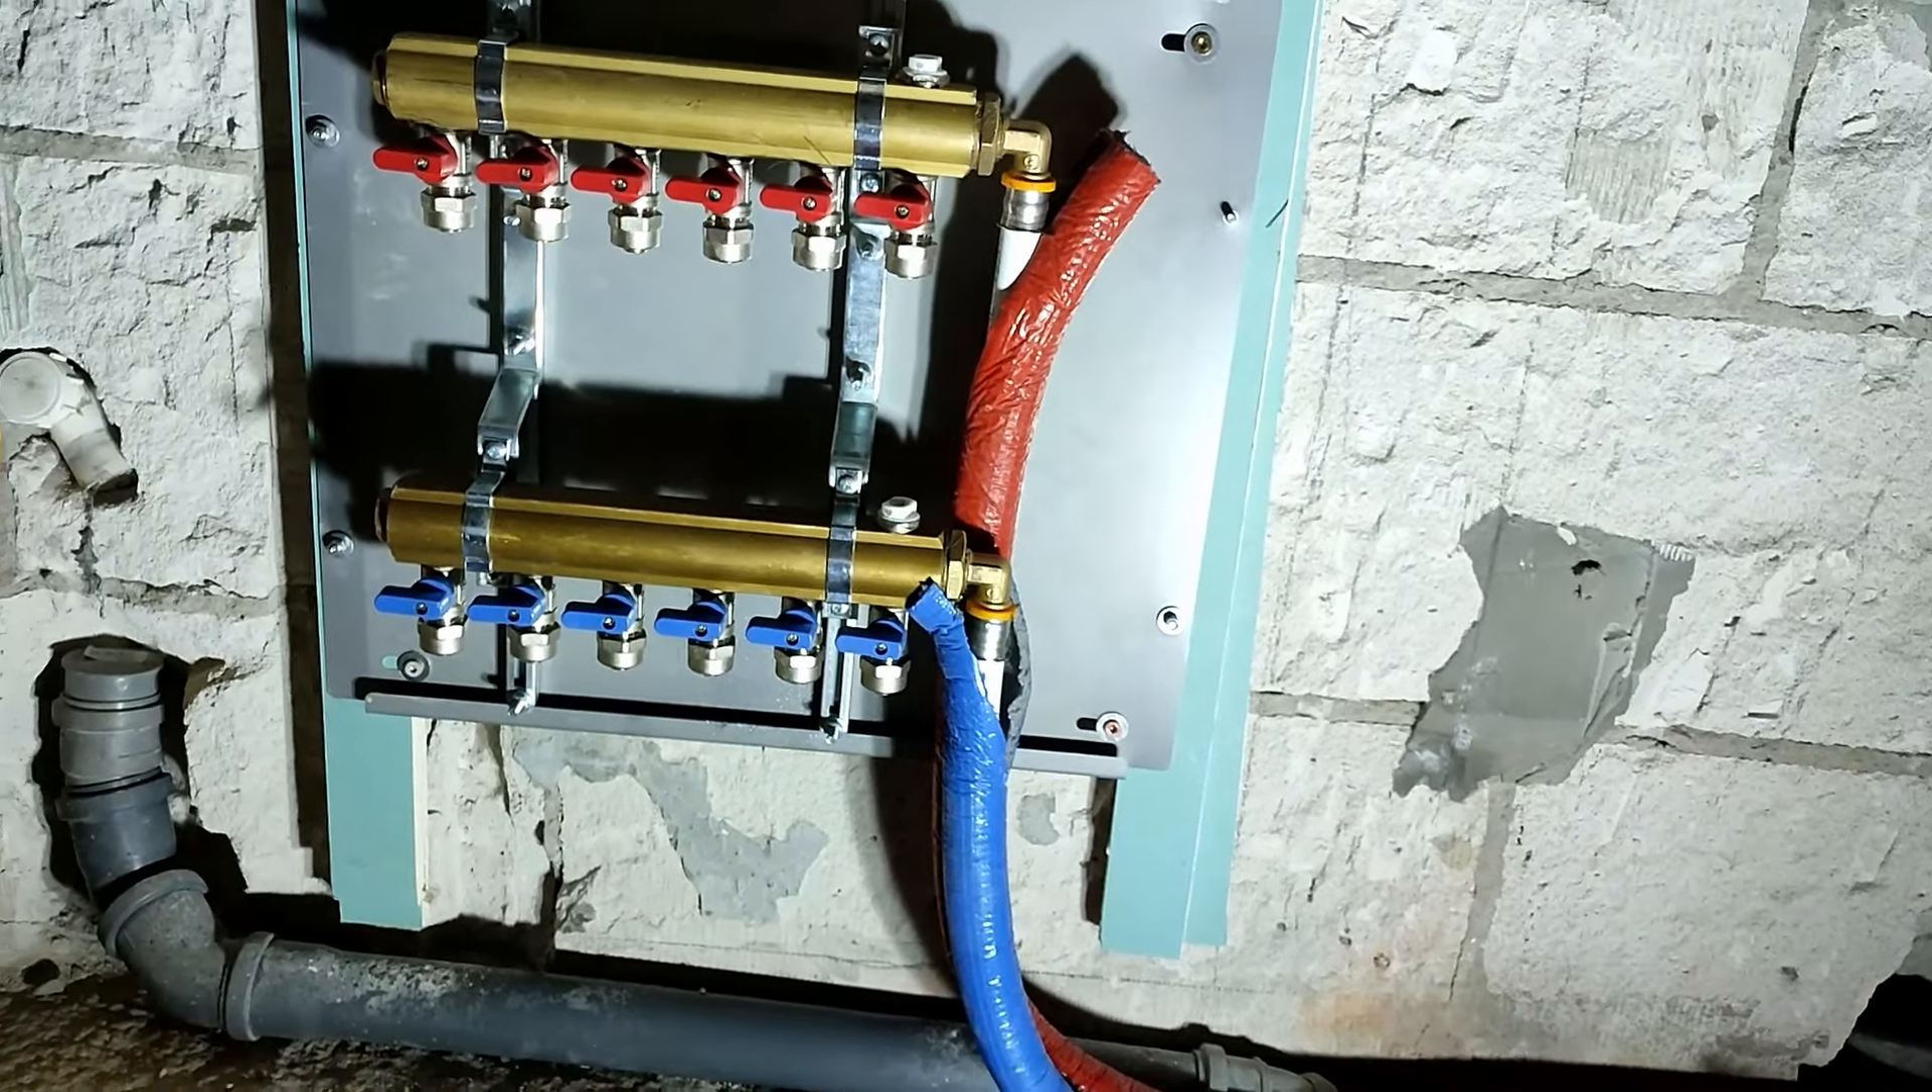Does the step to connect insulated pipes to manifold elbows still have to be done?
No.